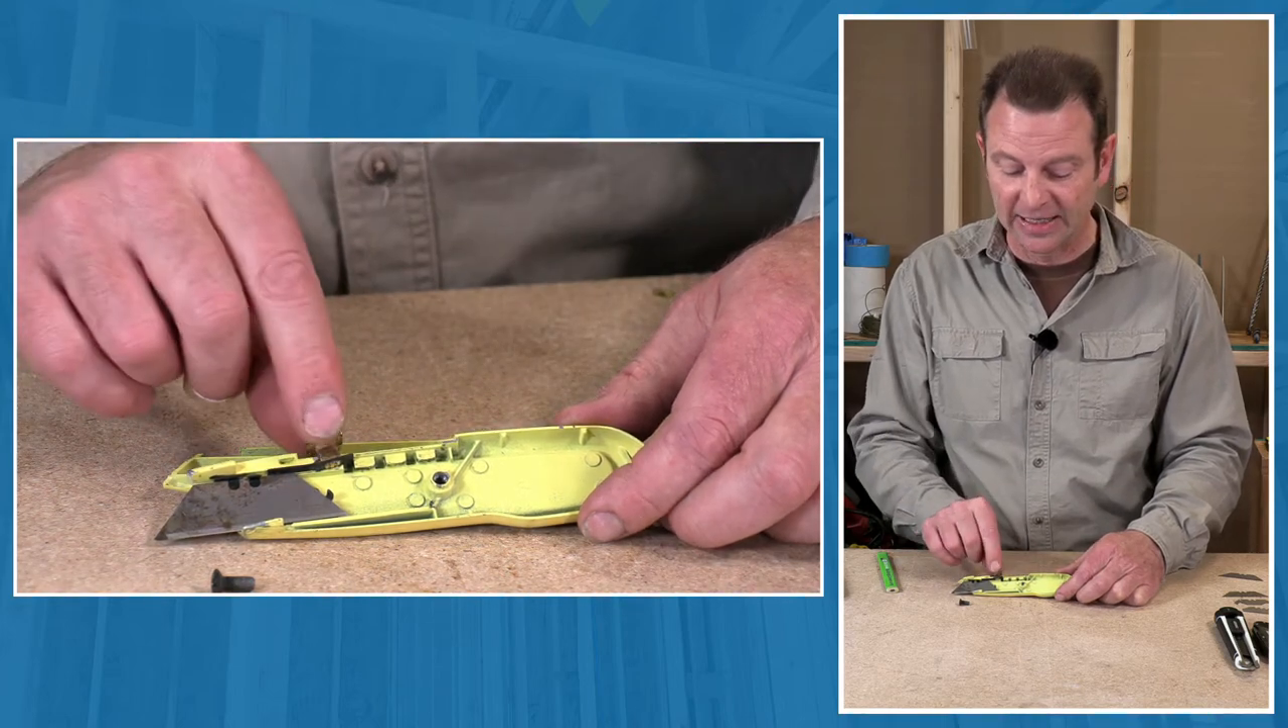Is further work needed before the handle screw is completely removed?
No.